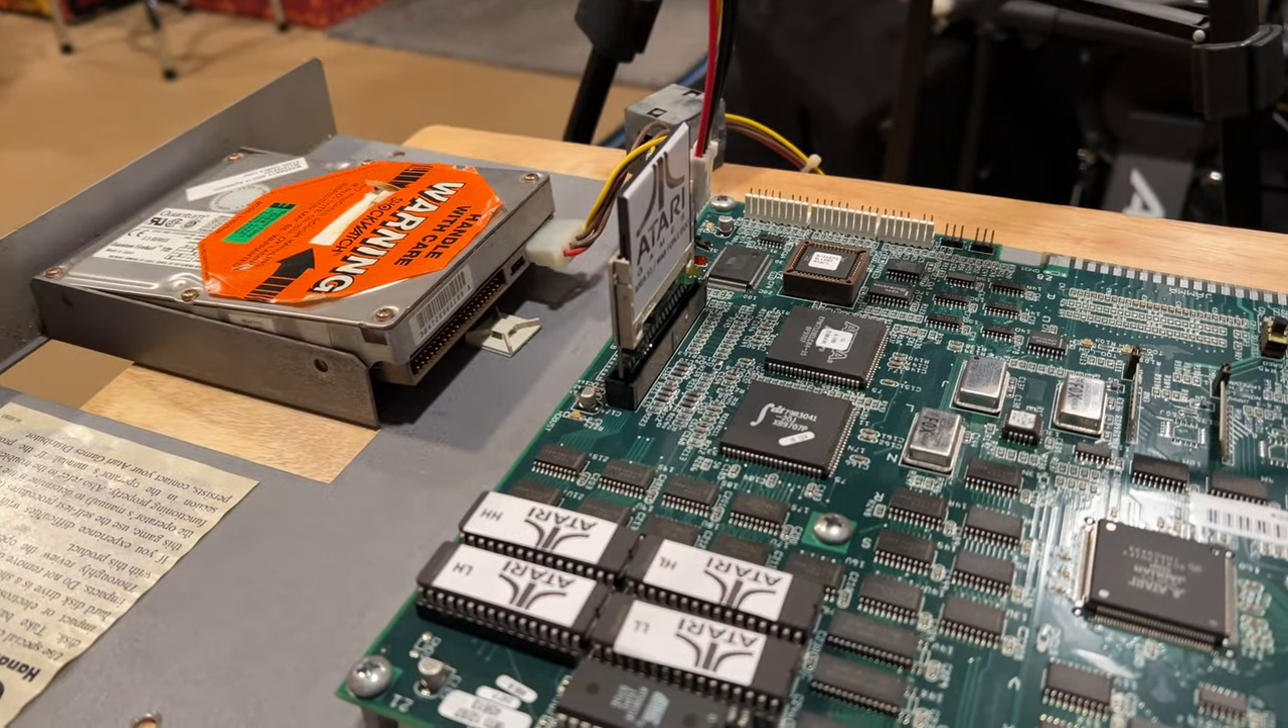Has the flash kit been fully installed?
Yes.